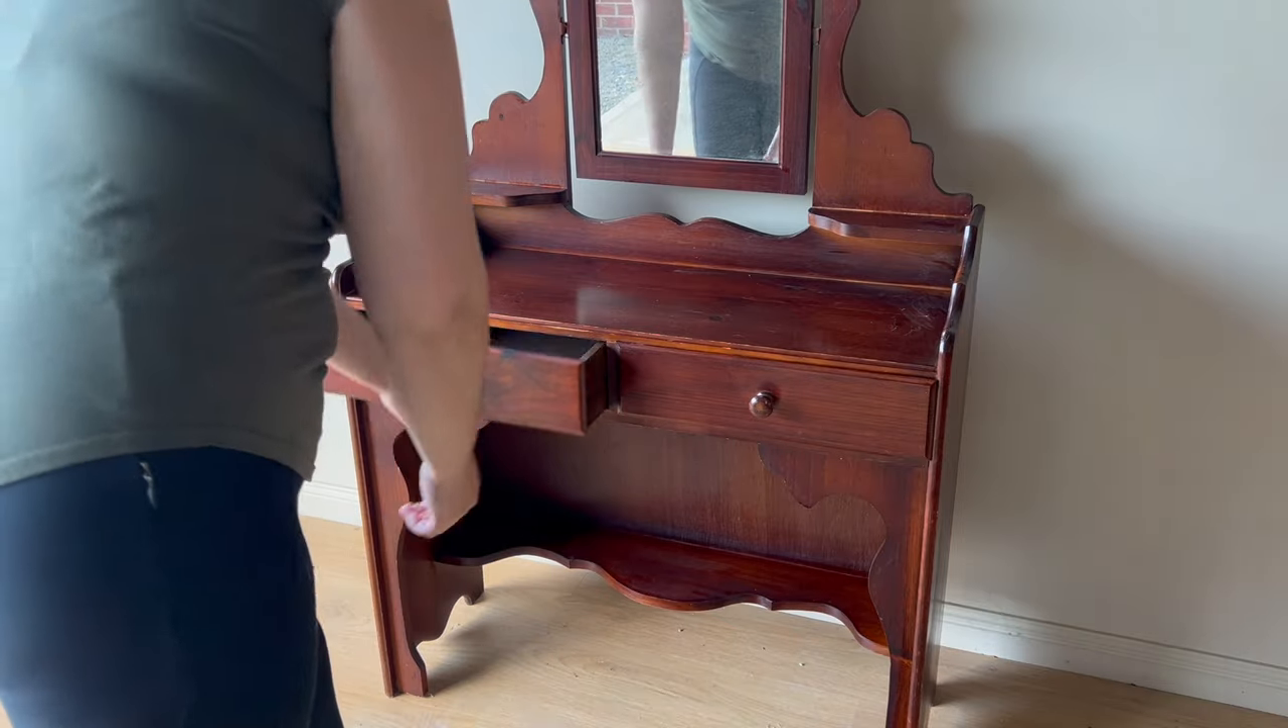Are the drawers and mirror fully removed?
No.